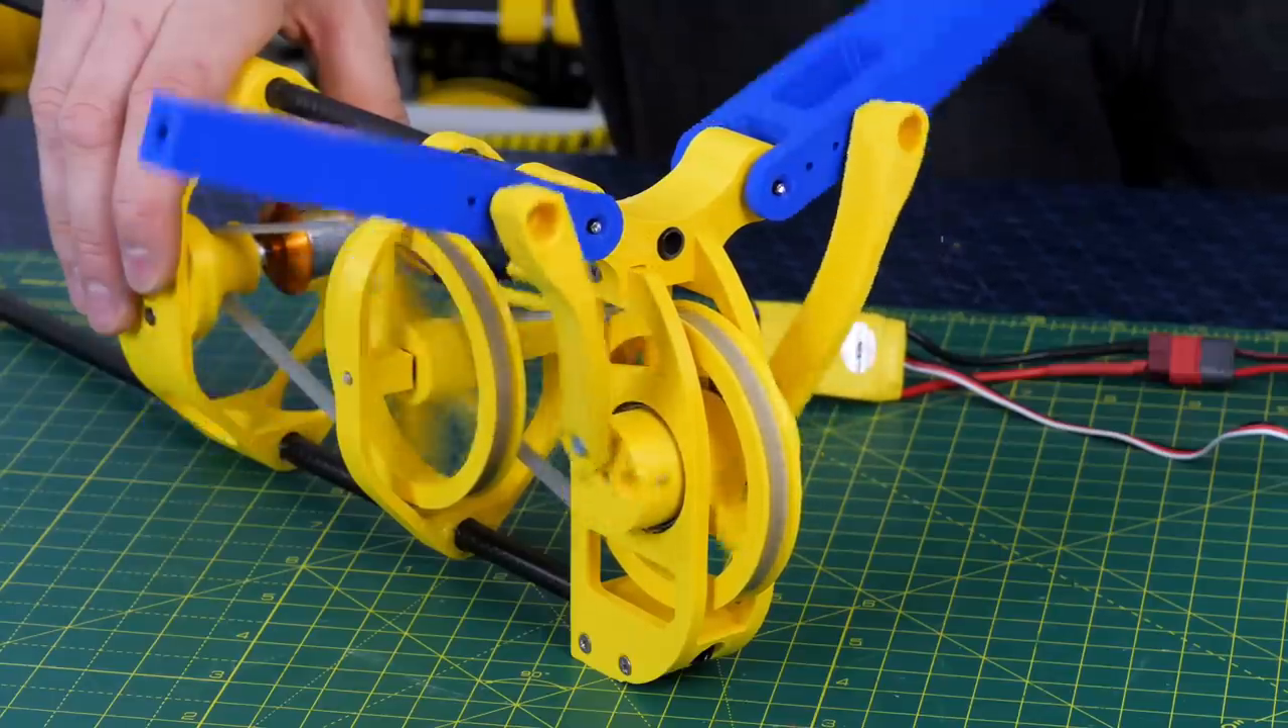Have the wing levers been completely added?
Yes.